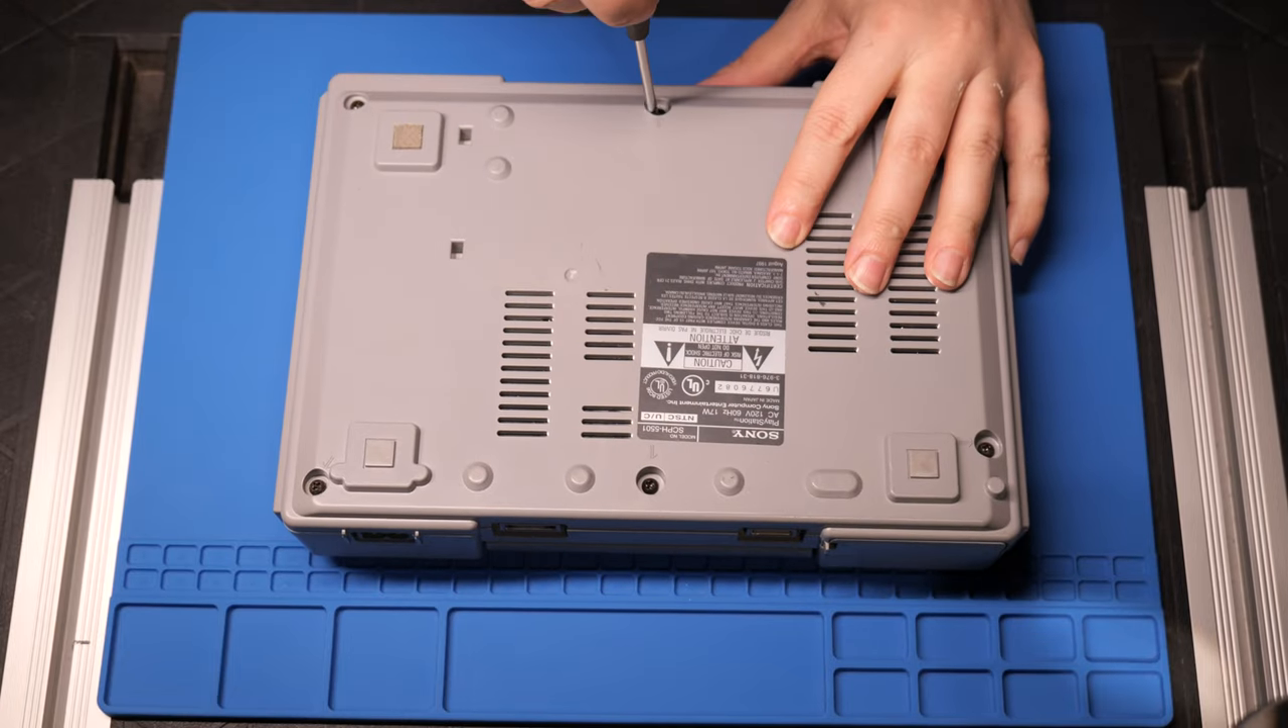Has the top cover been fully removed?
No.